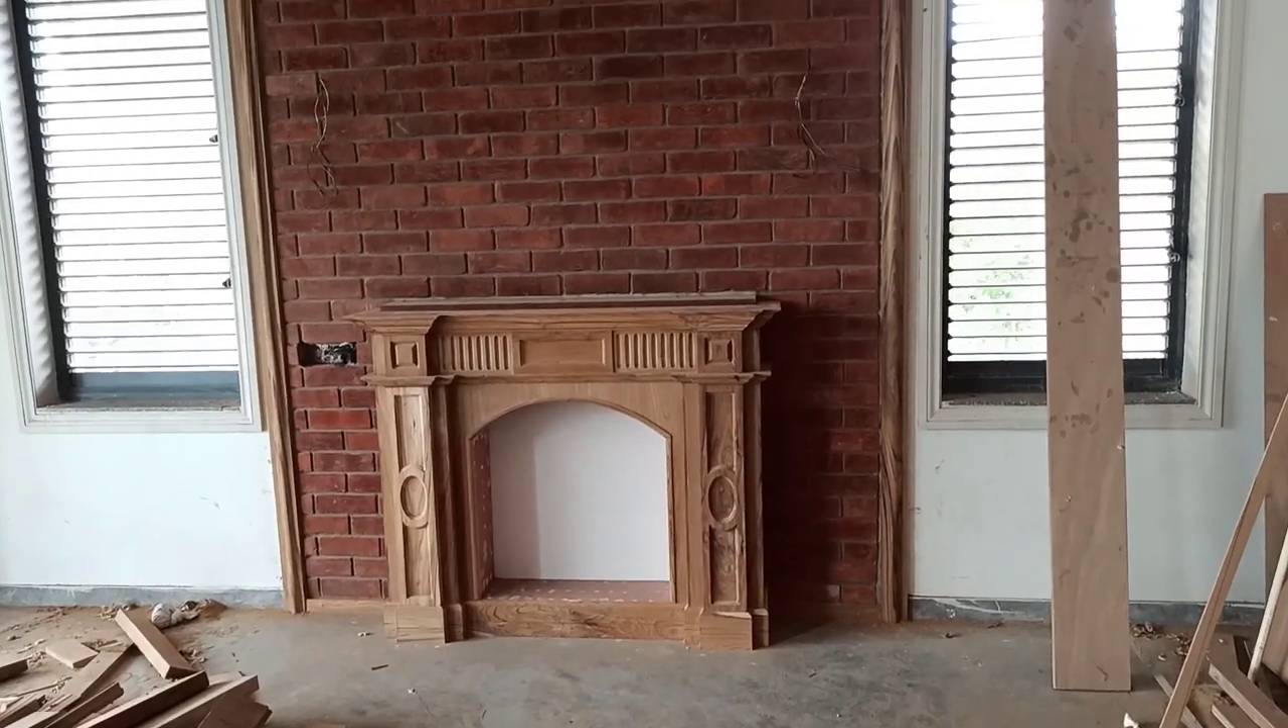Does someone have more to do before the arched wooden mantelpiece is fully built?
No.